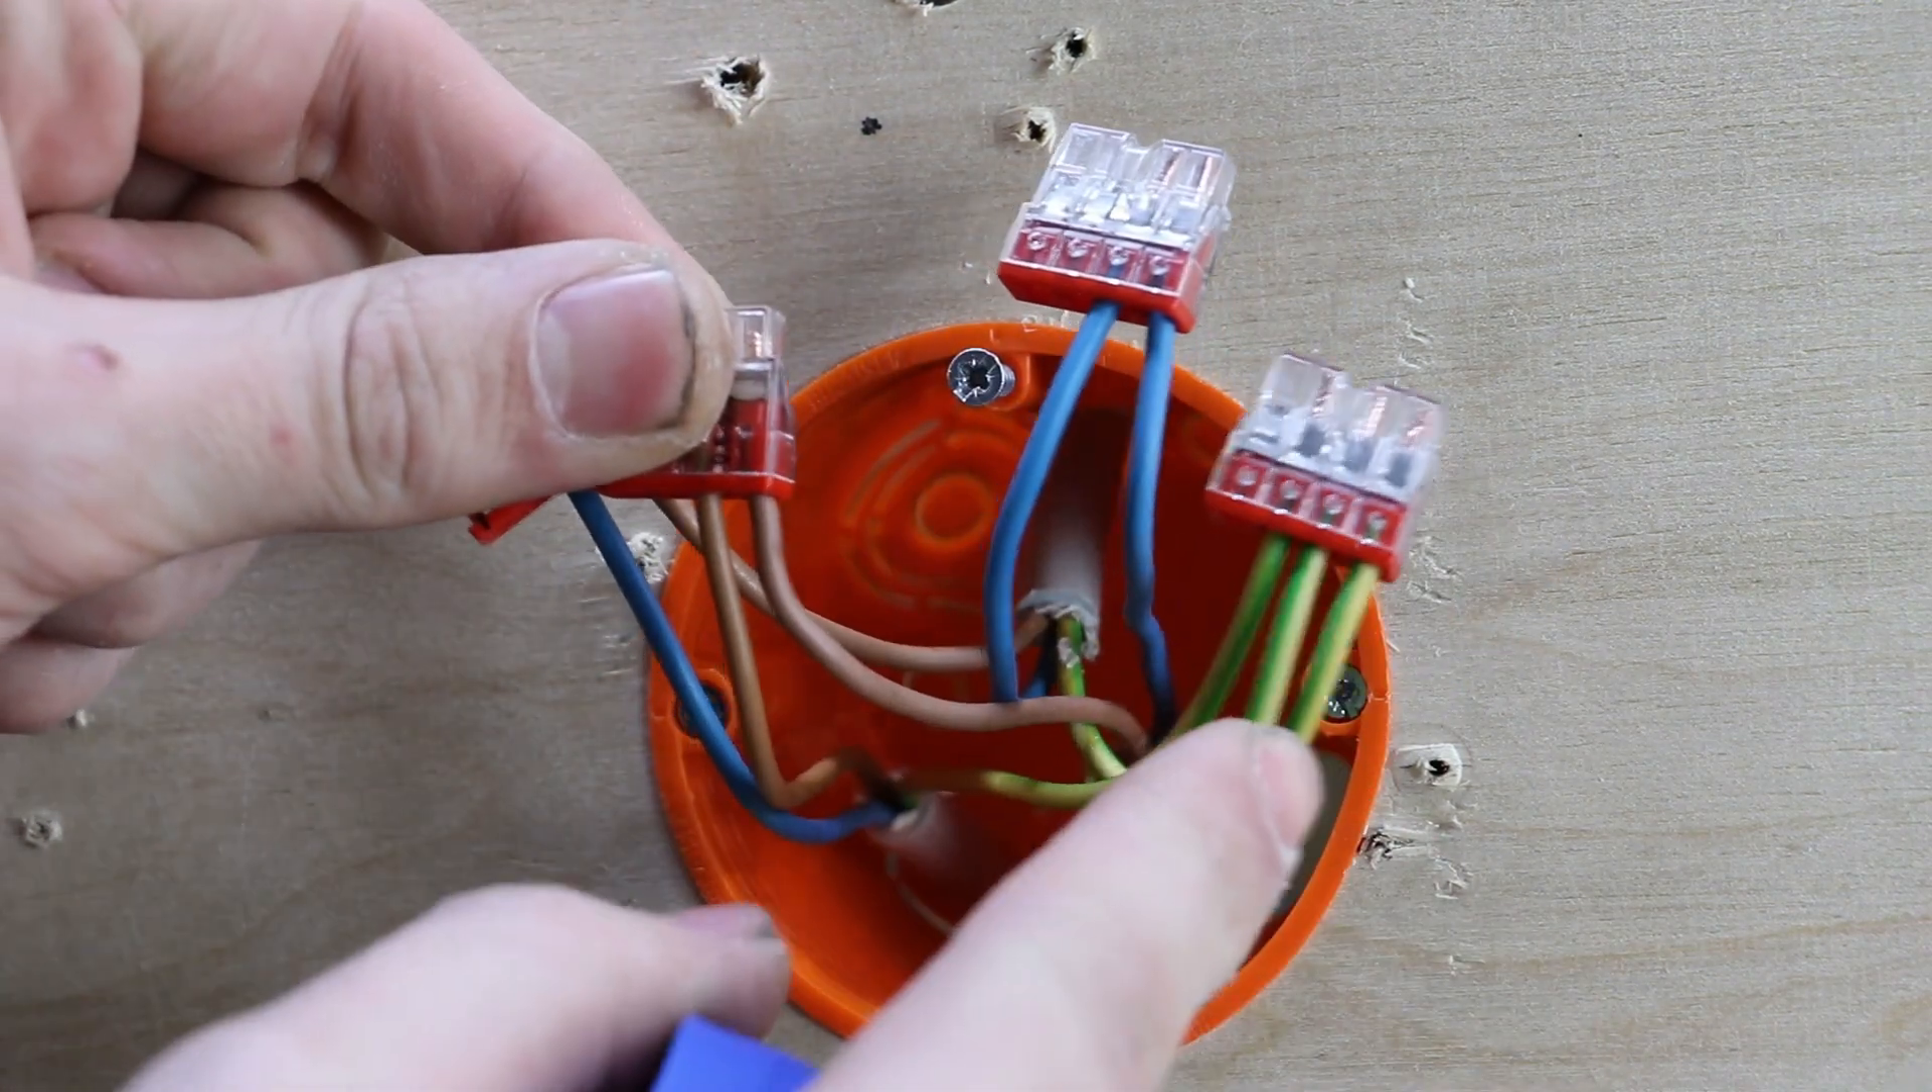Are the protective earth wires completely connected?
Yes.